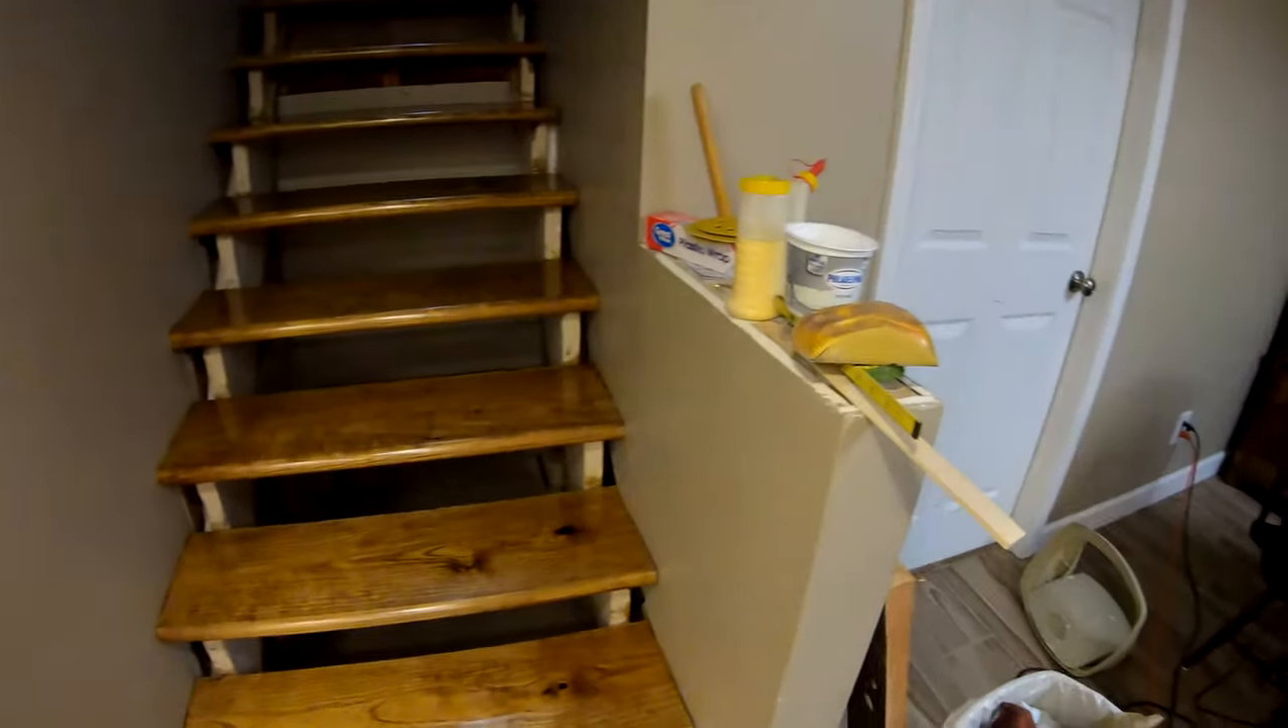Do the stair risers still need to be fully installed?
Yes.